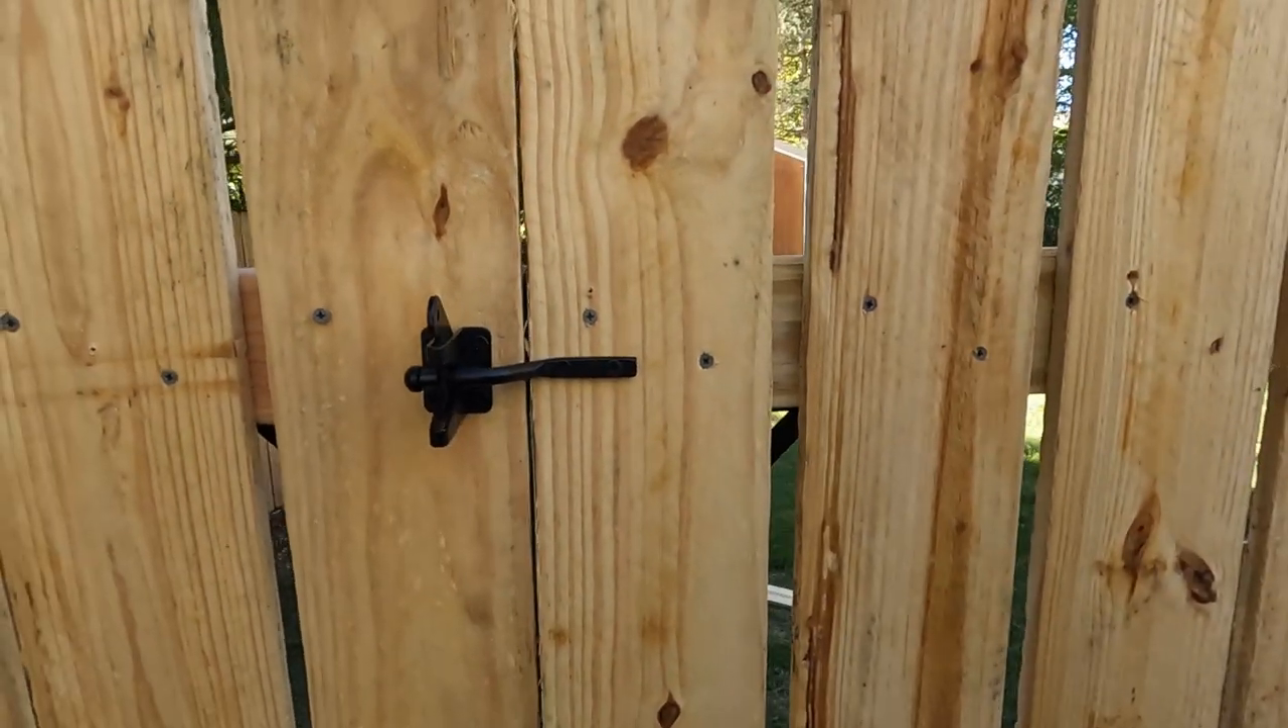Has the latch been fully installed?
Yes.